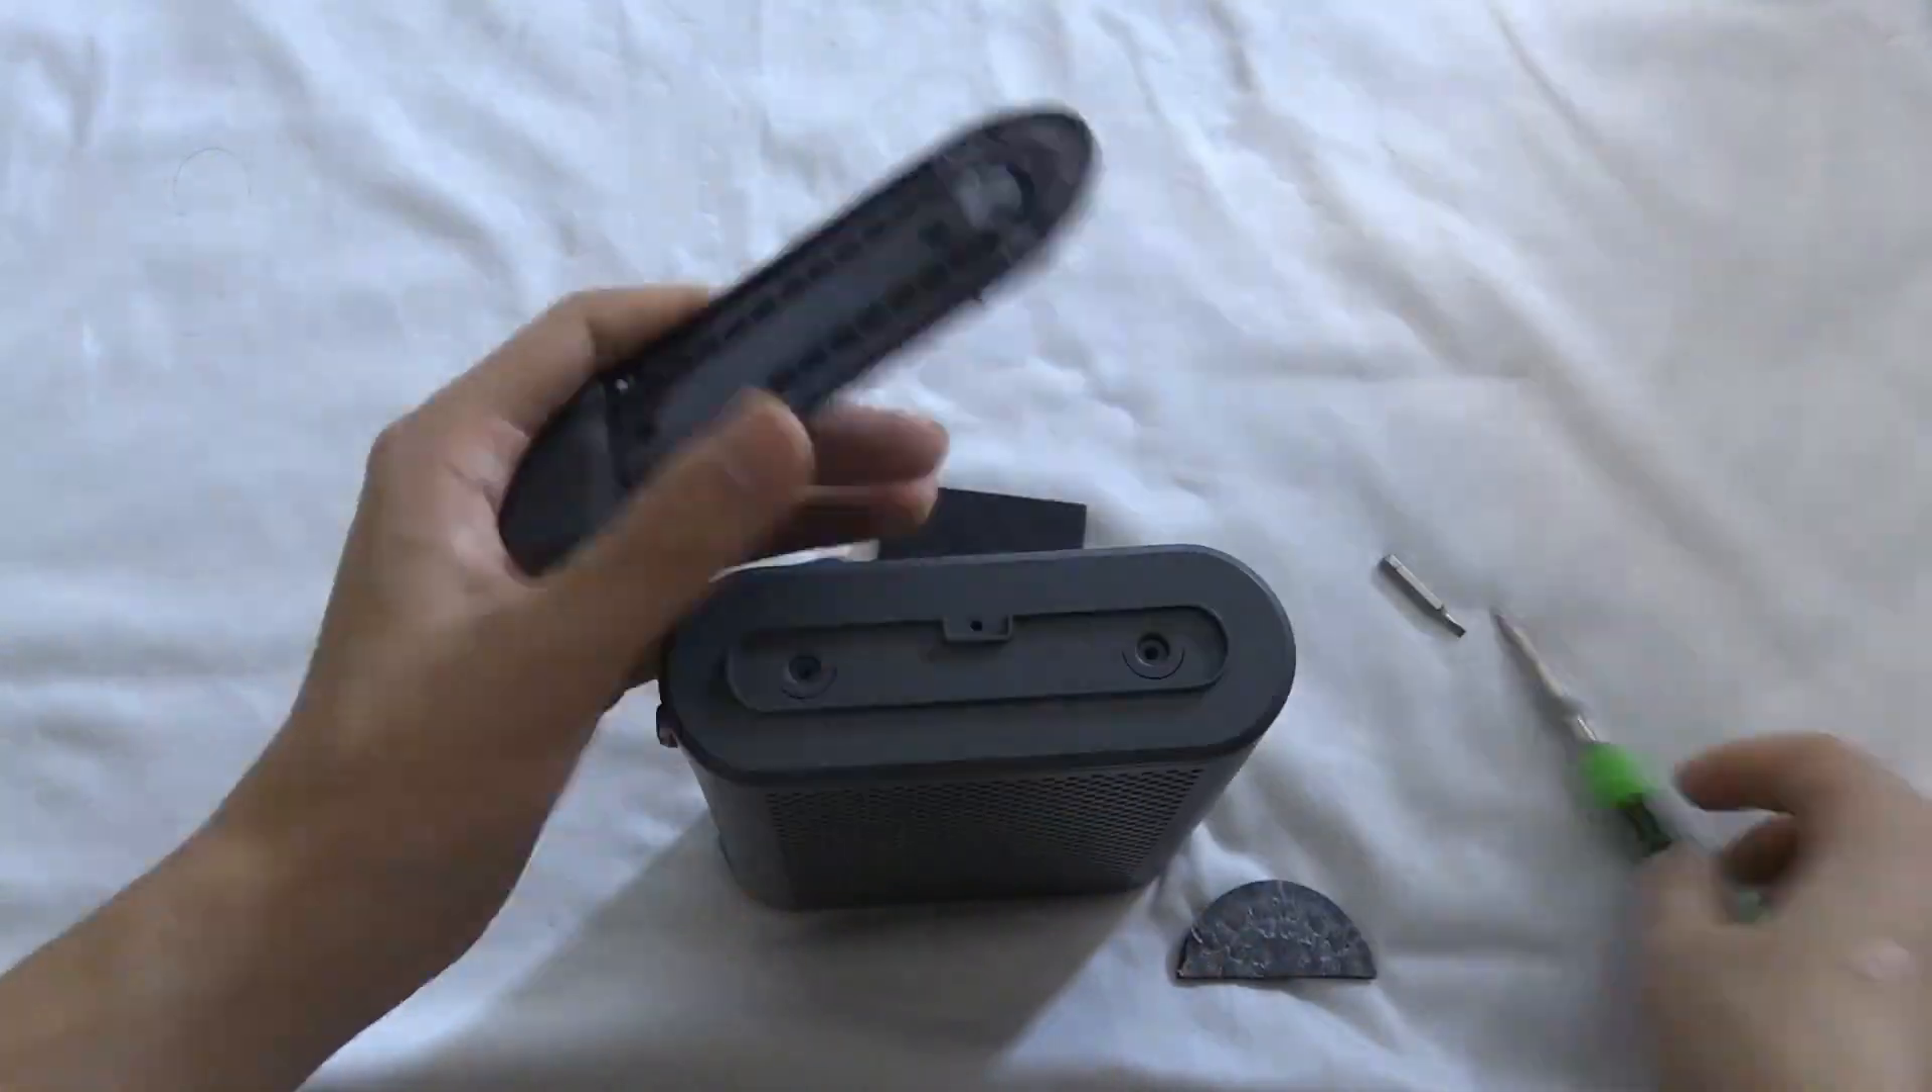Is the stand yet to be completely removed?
No.